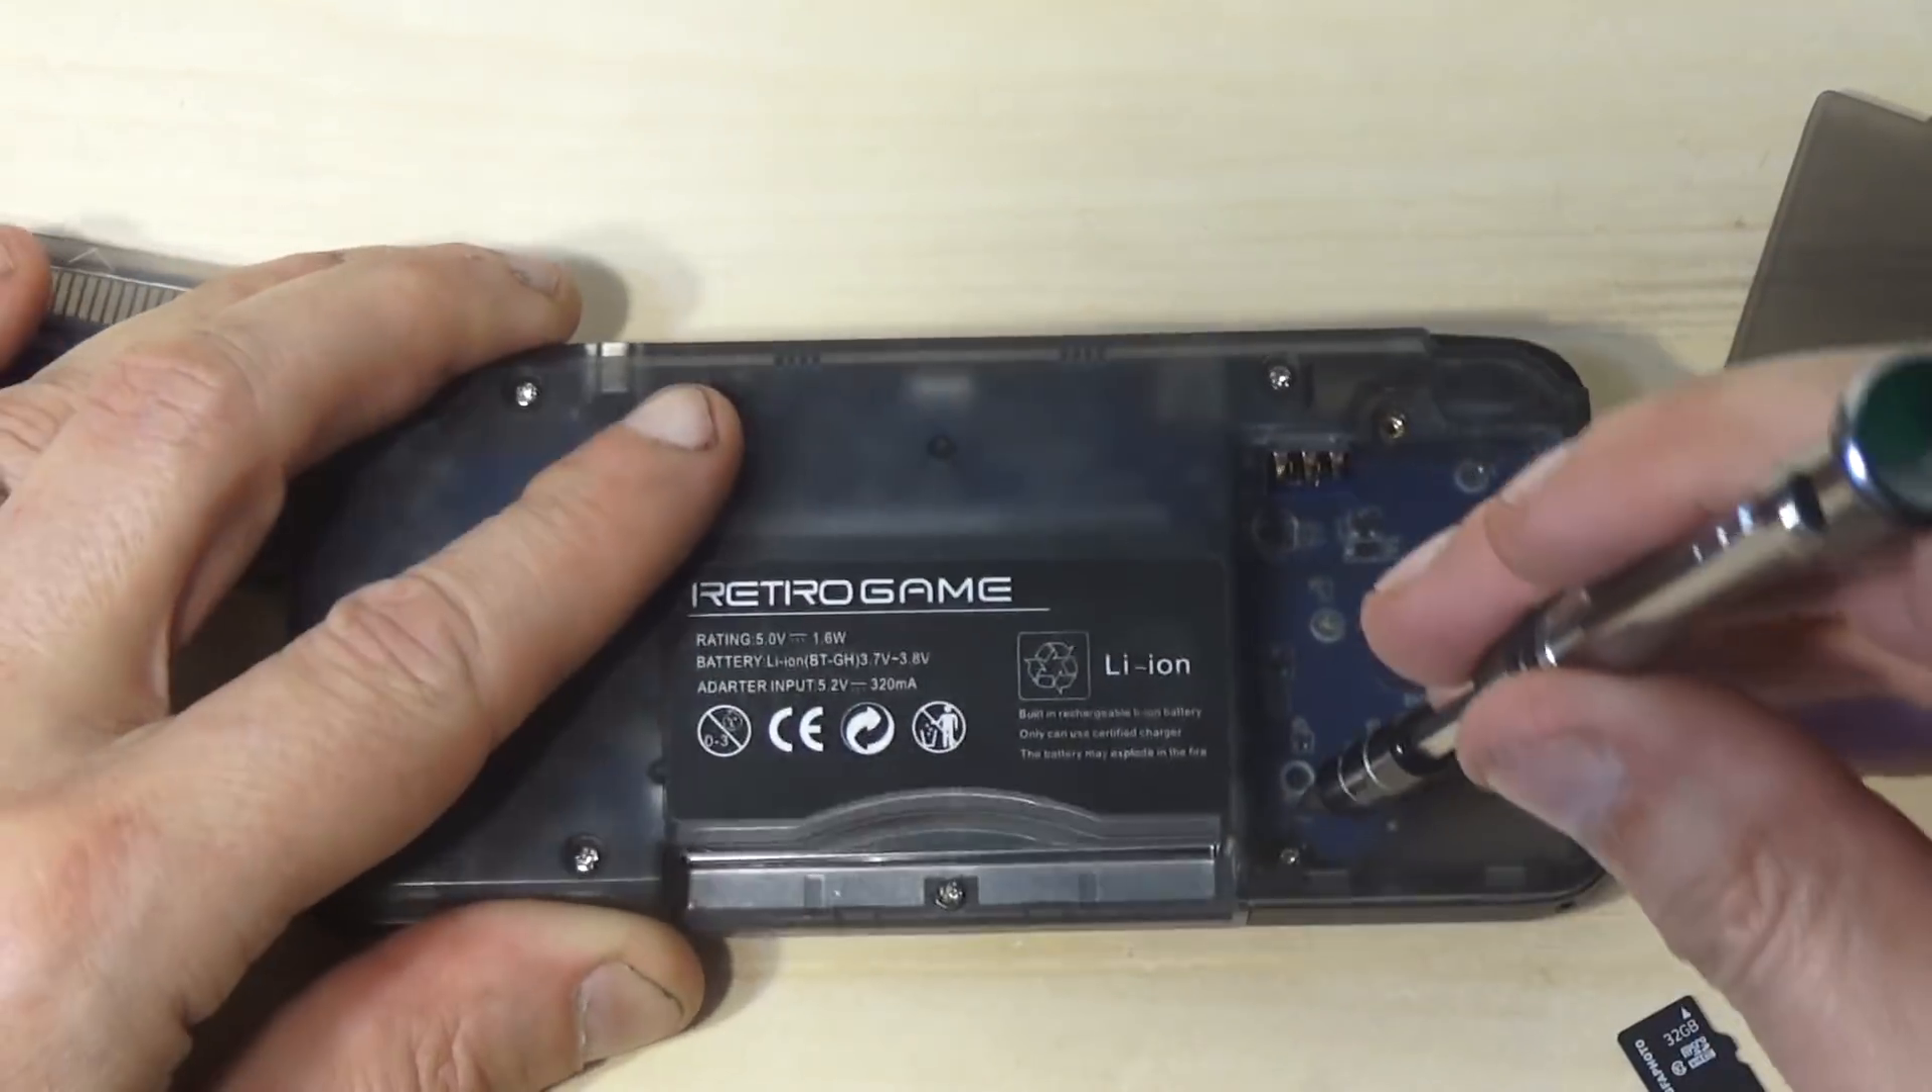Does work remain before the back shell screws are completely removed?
Yes.